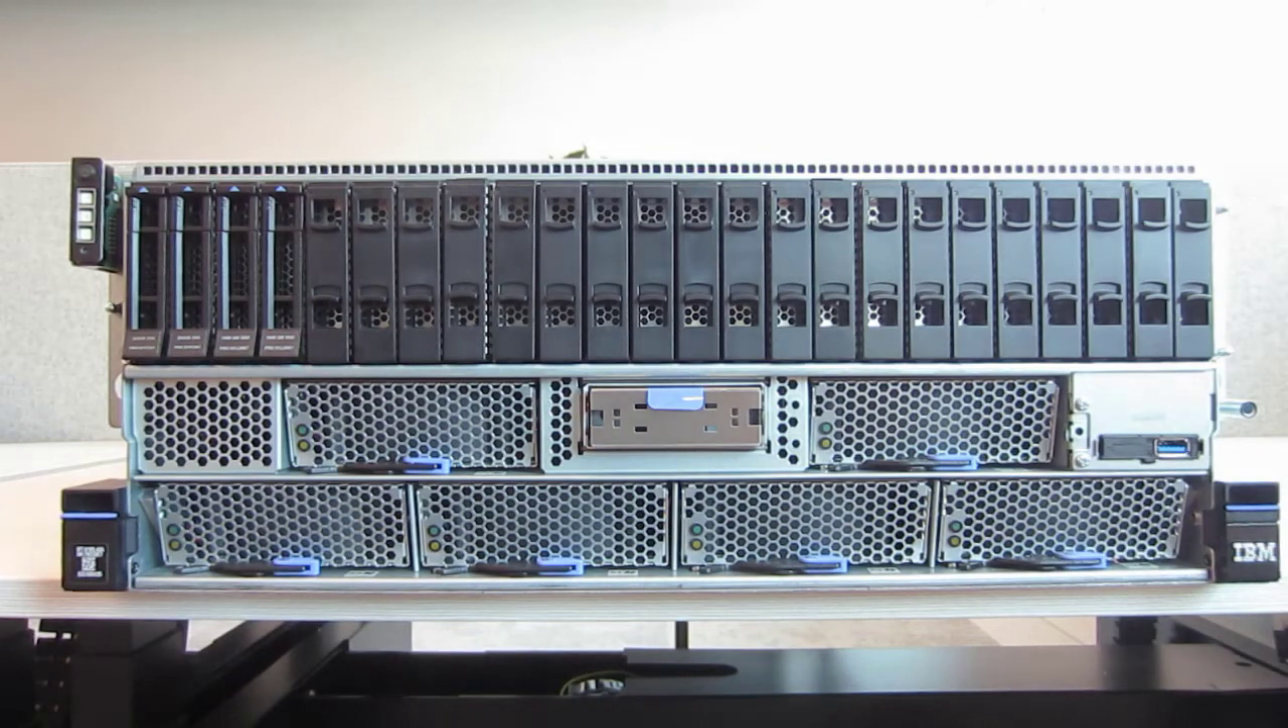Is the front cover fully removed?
Yes.